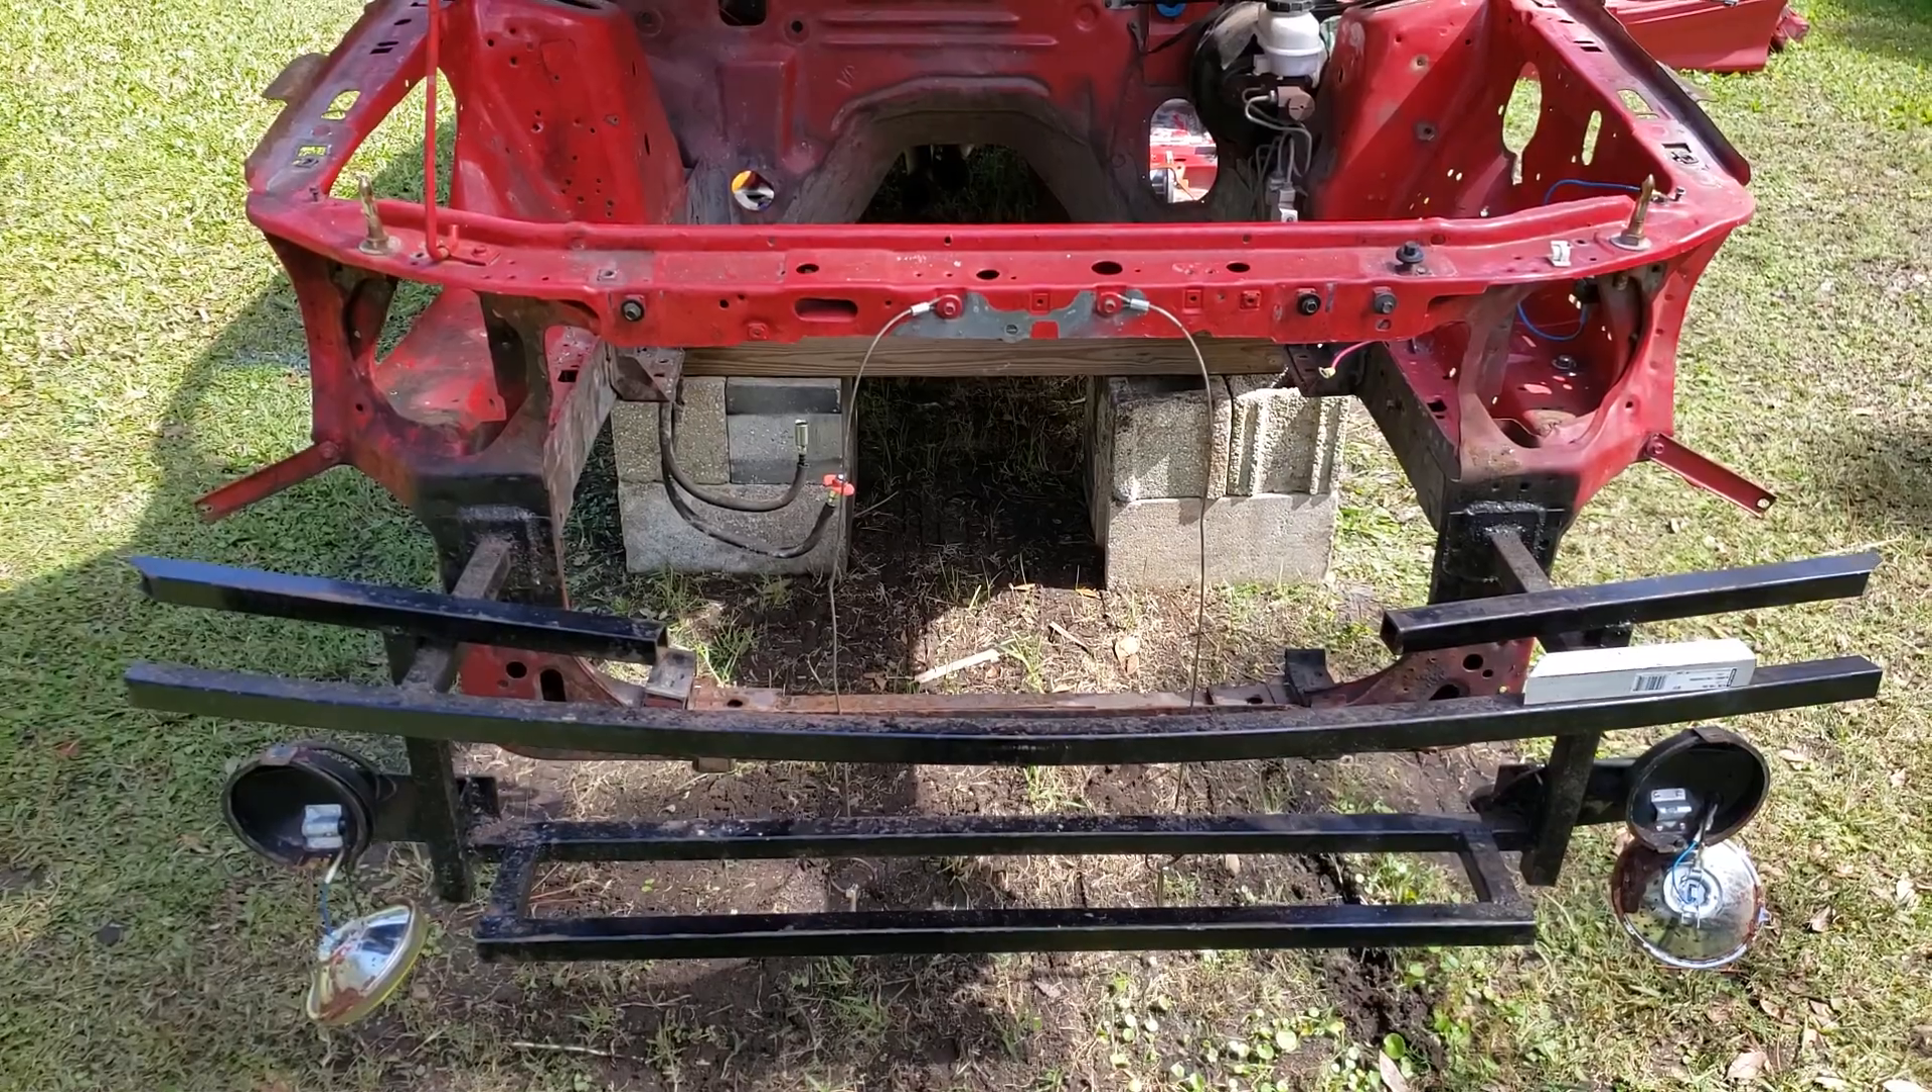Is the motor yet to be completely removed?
No.